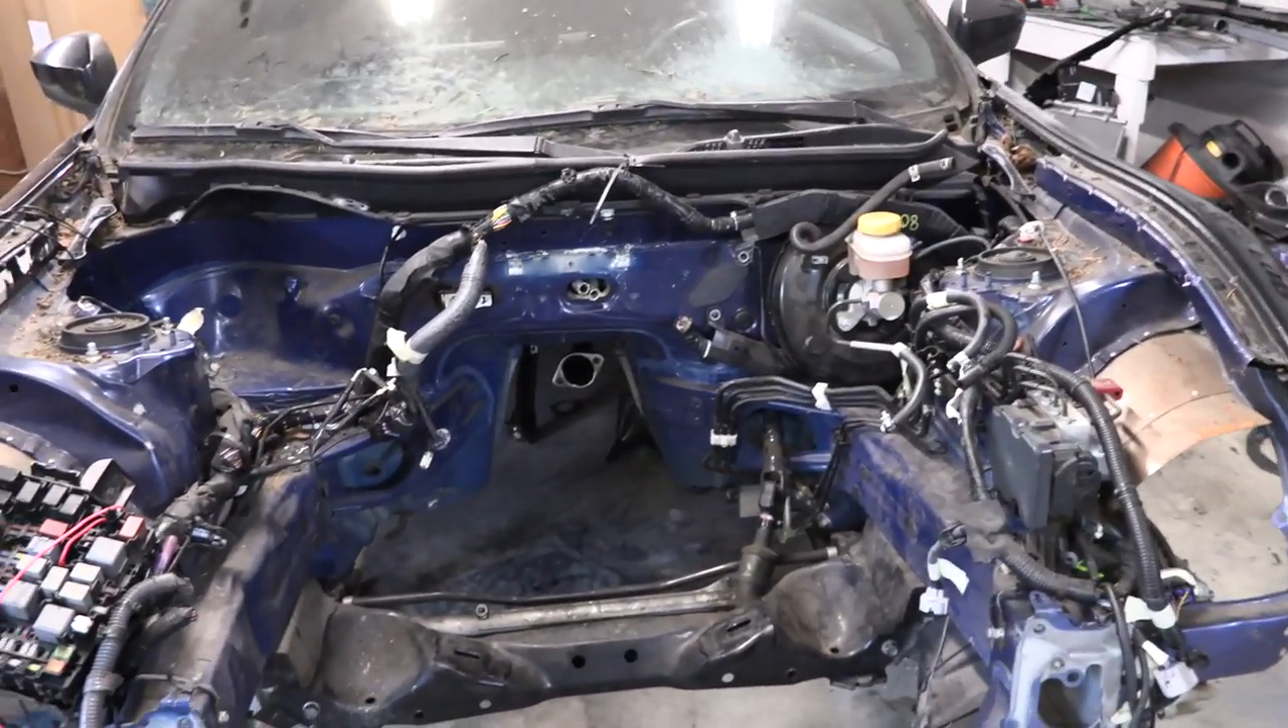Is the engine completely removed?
Yes.